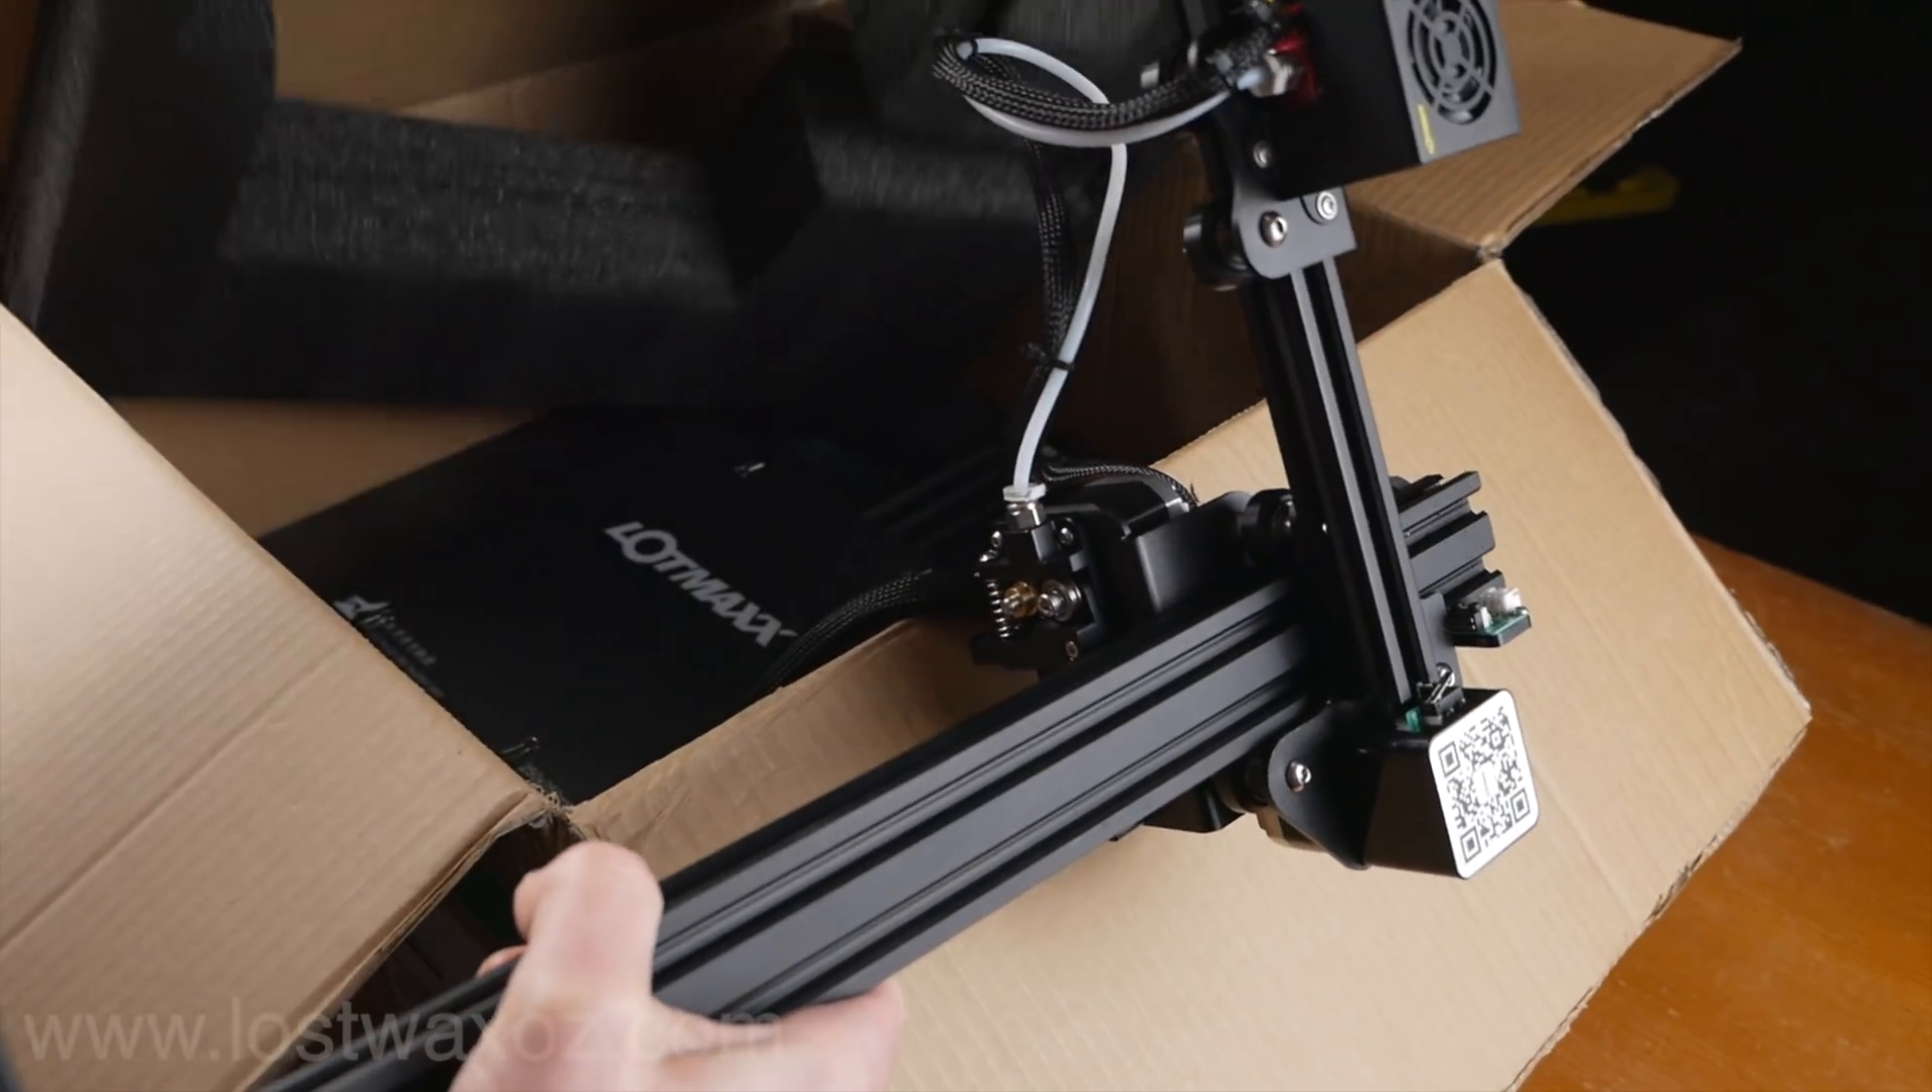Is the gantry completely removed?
No.